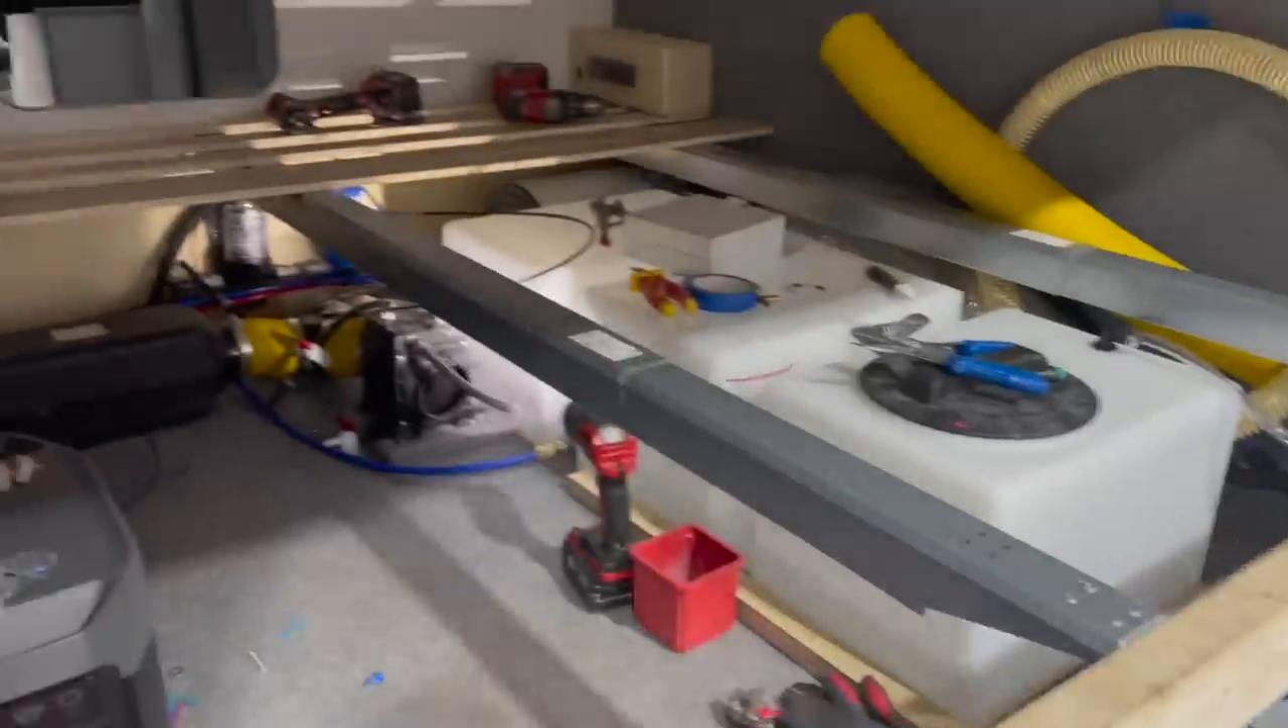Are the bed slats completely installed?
No.